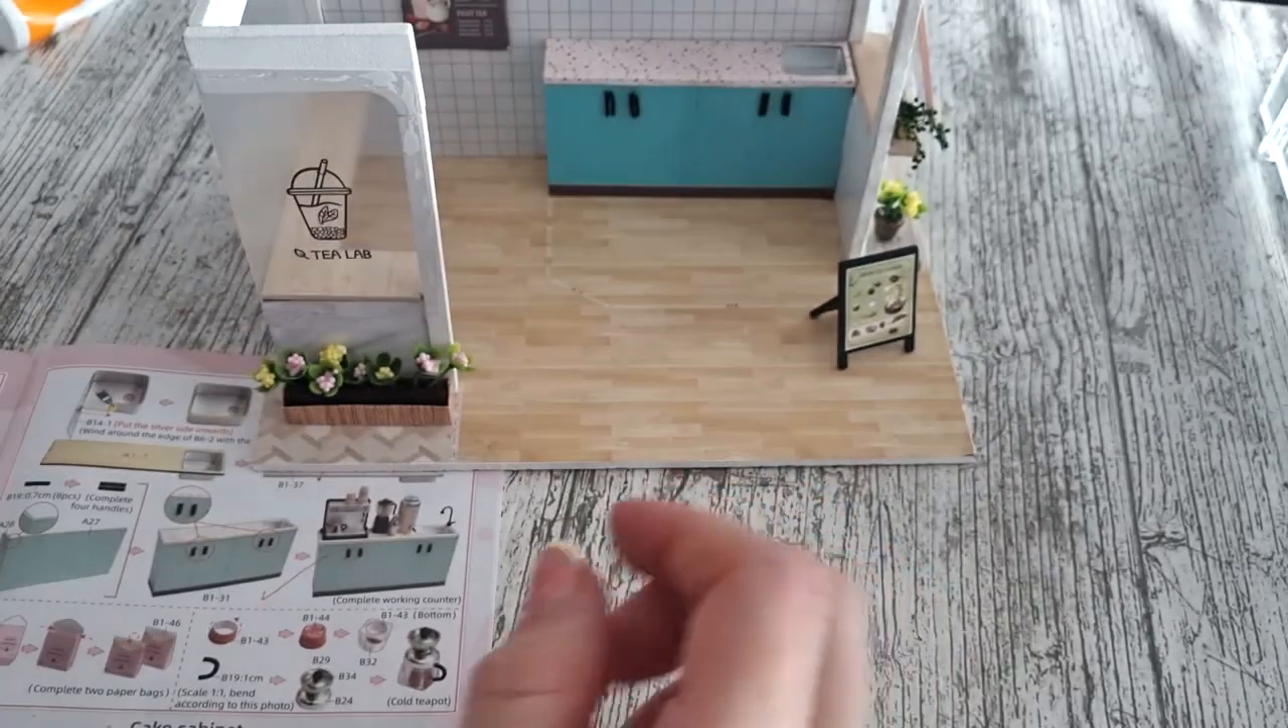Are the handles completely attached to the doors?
Yes.